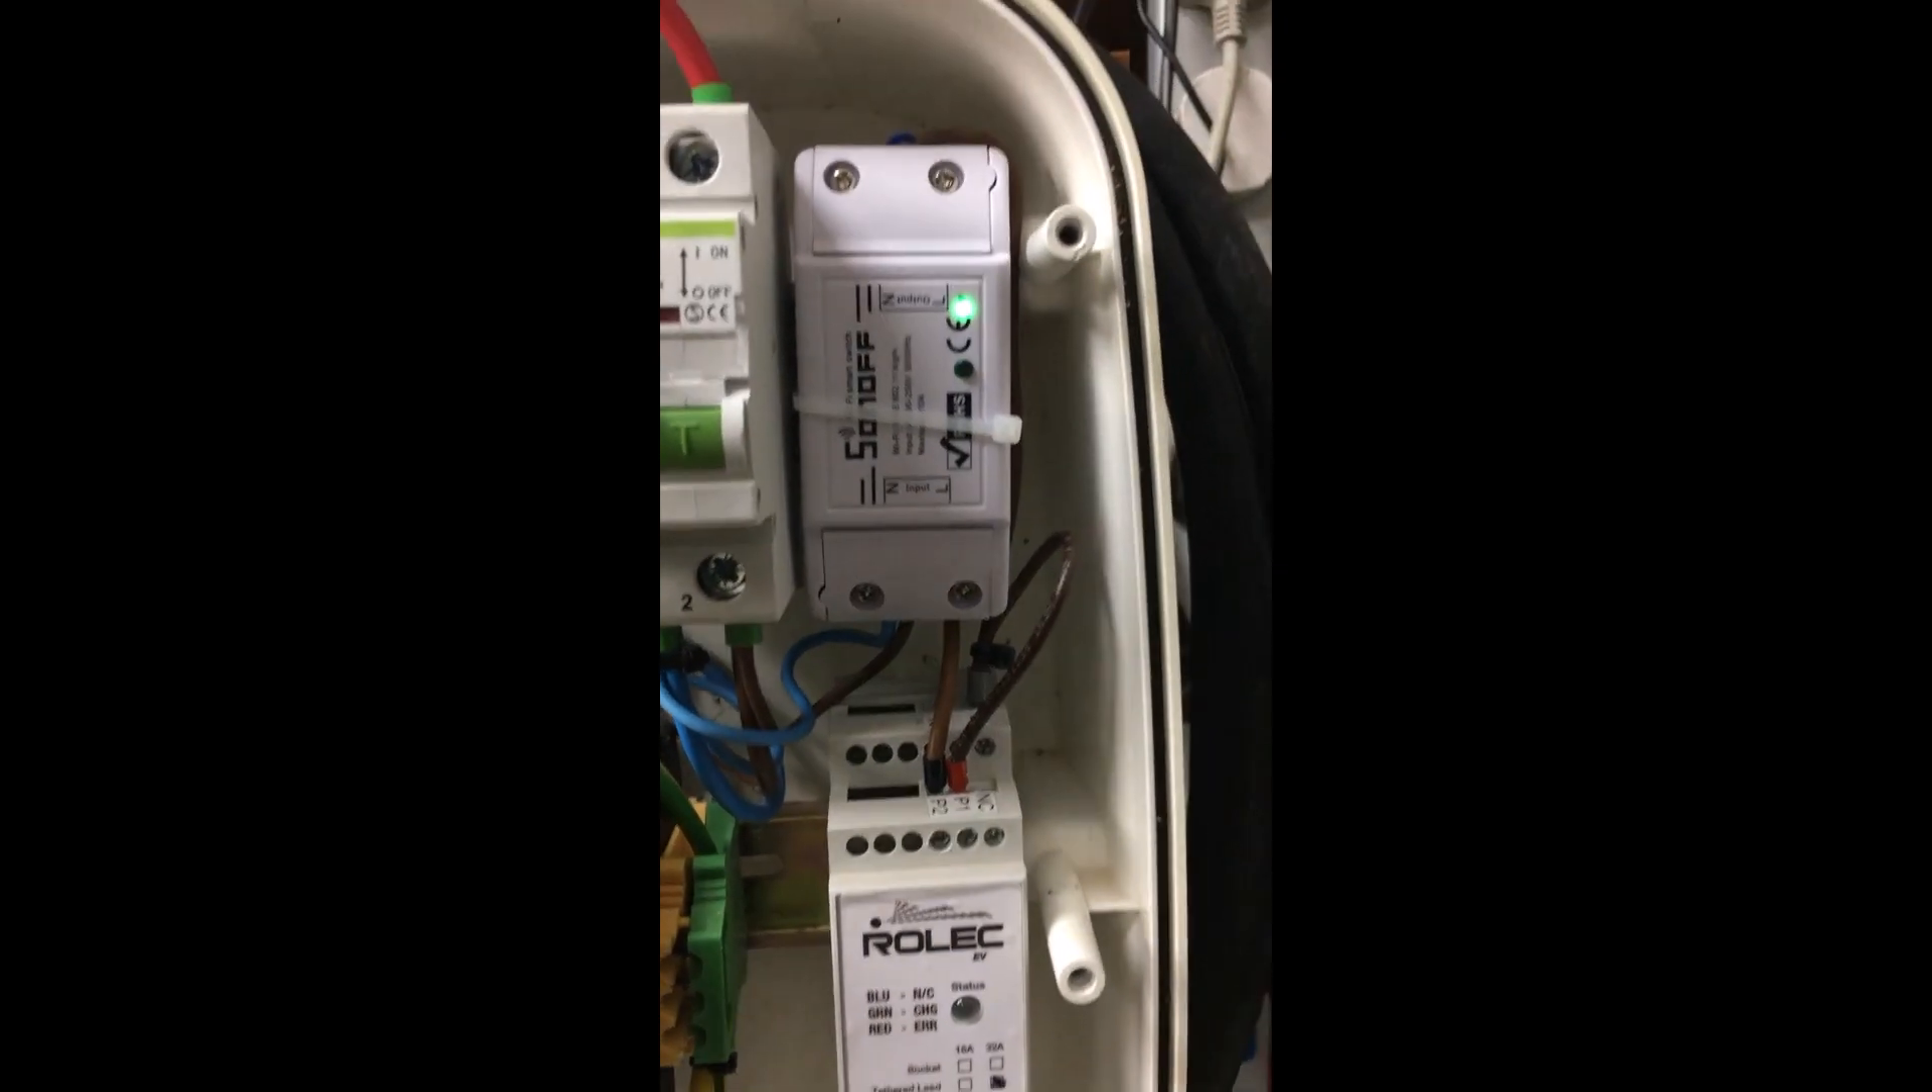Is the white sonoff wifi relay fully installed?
Yes.